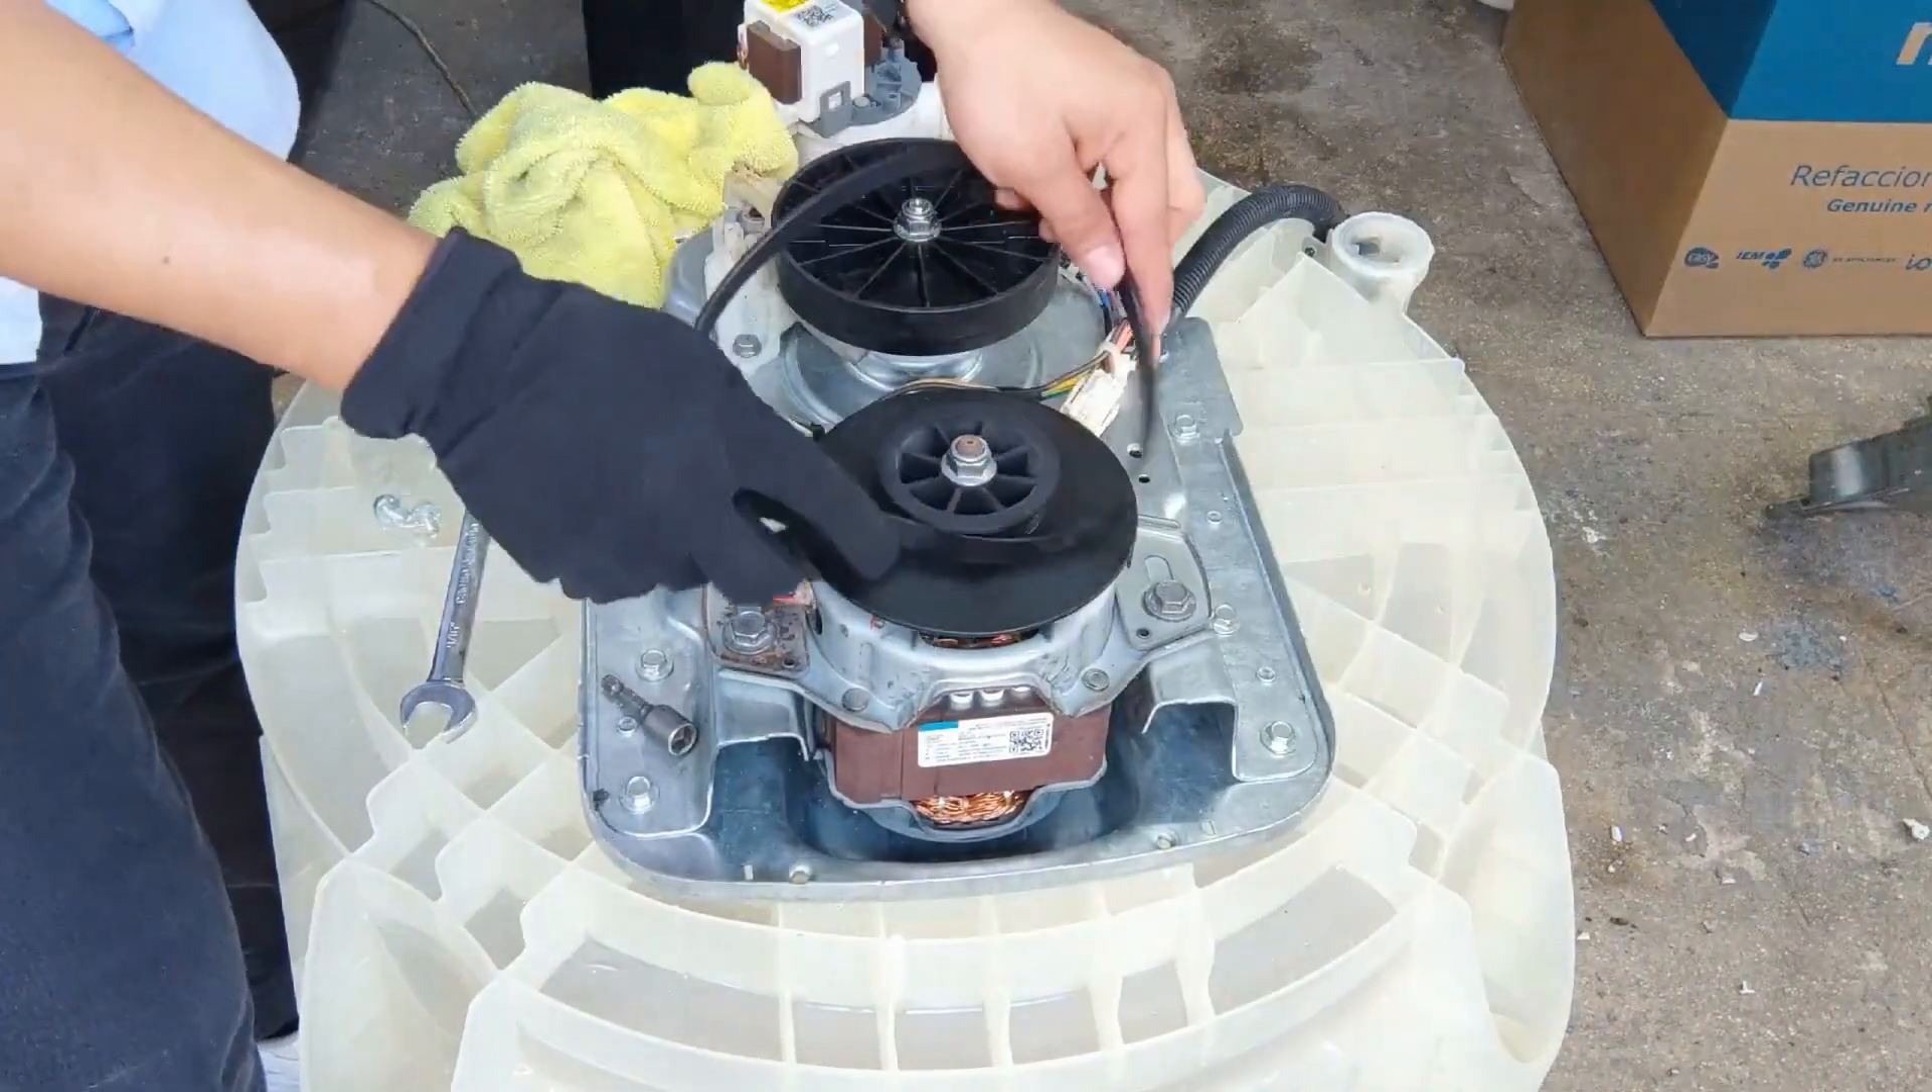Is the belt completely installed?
No.